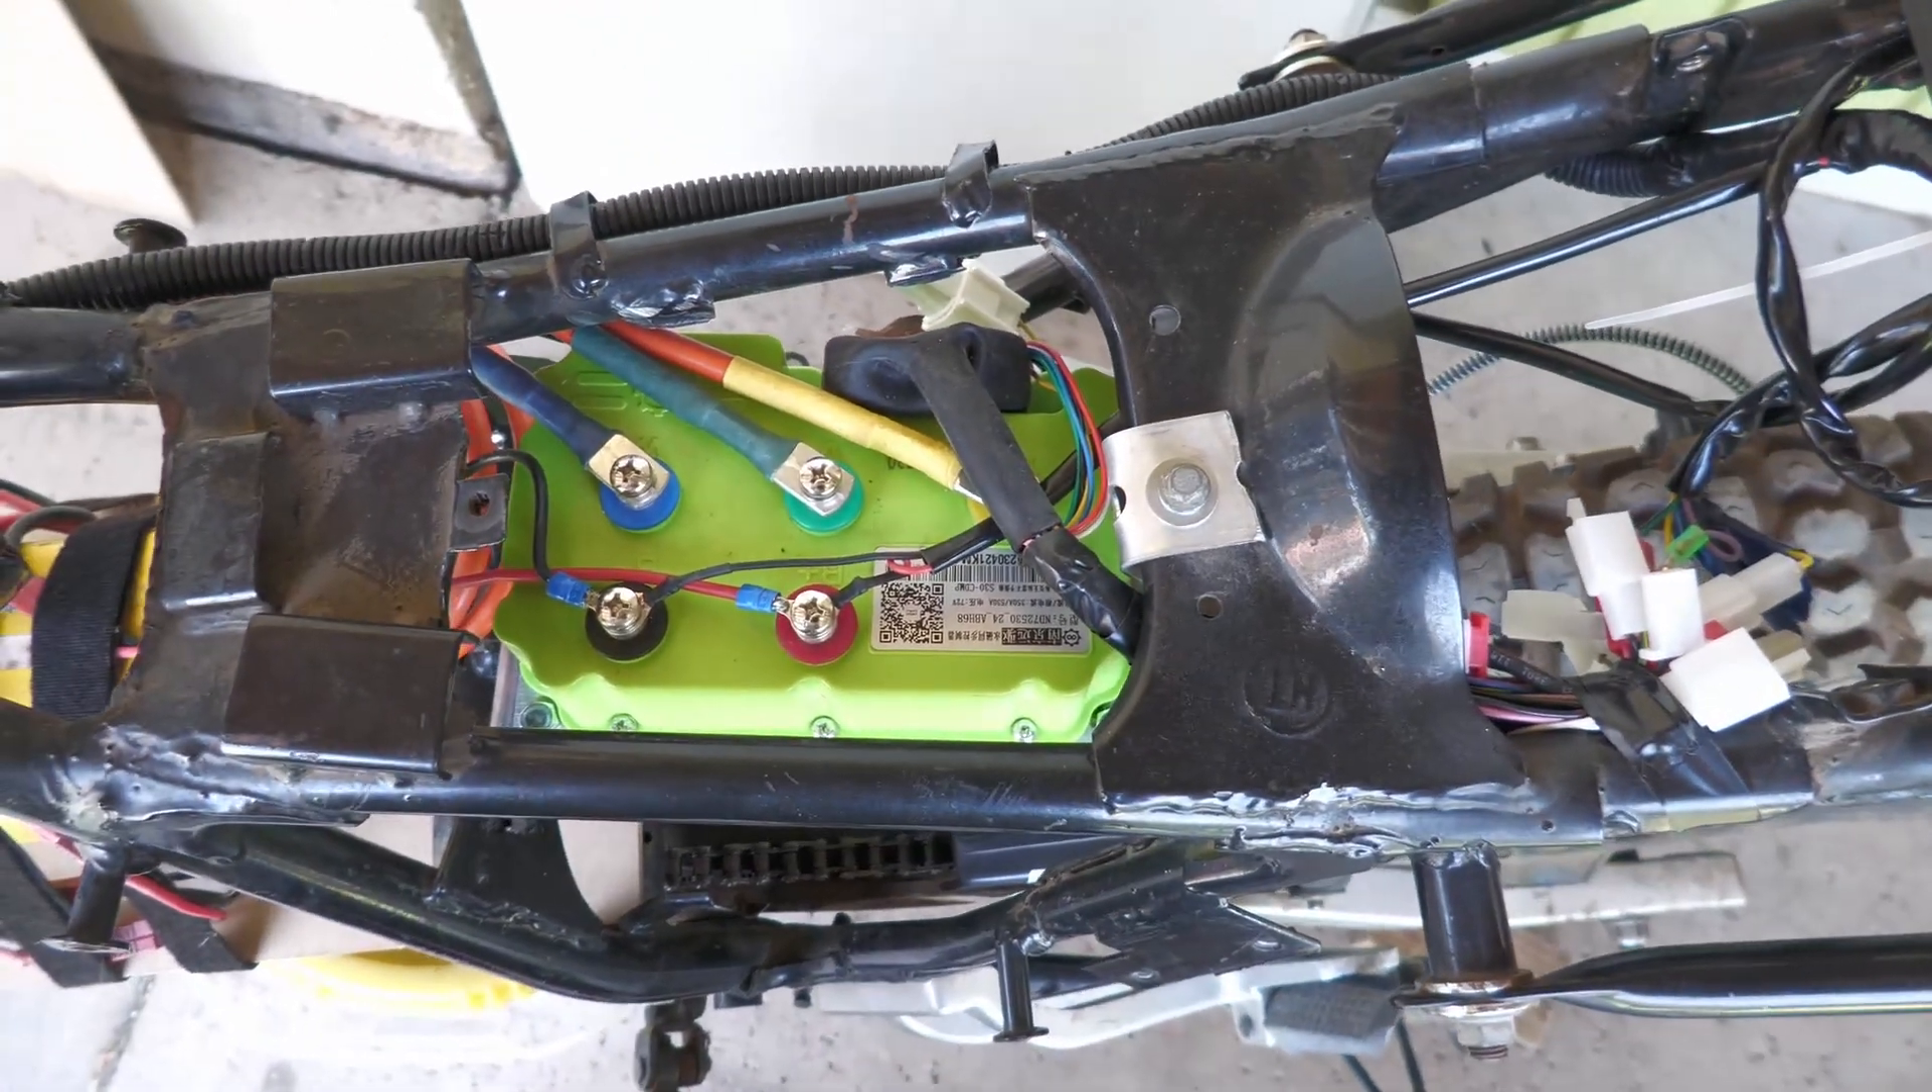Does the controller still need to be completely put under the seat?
No.